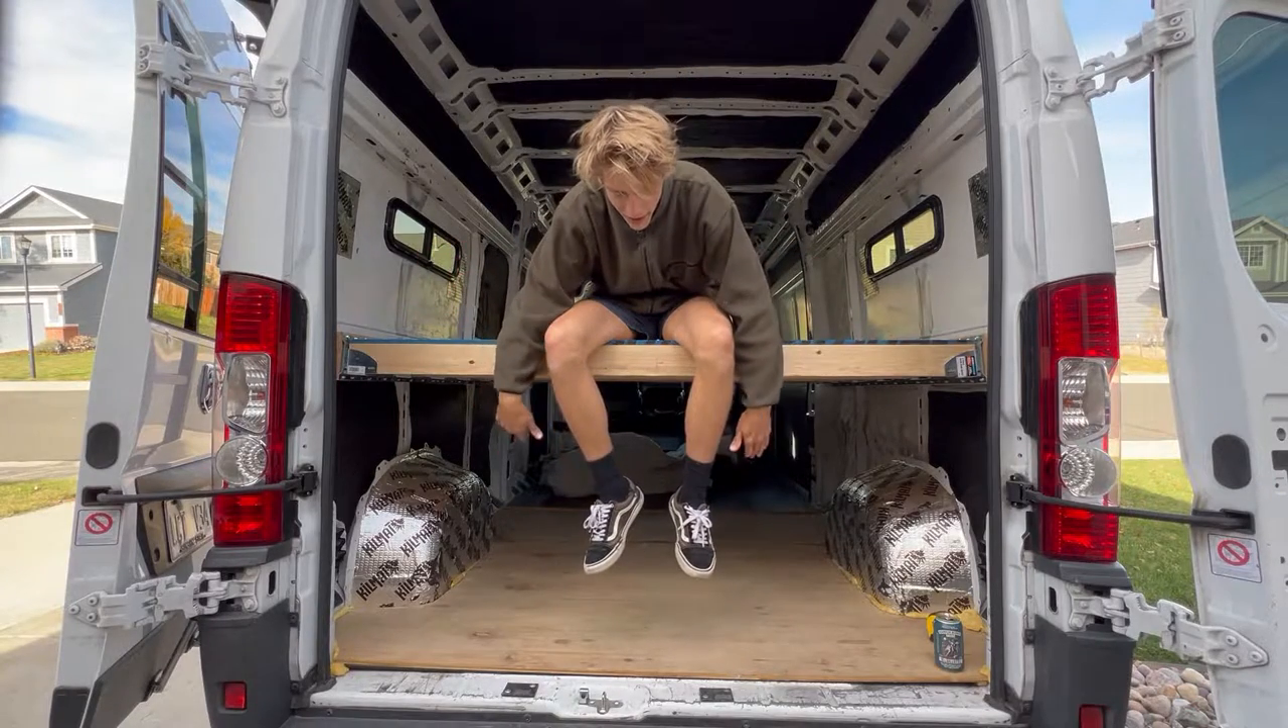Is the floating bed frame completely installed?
Yes.